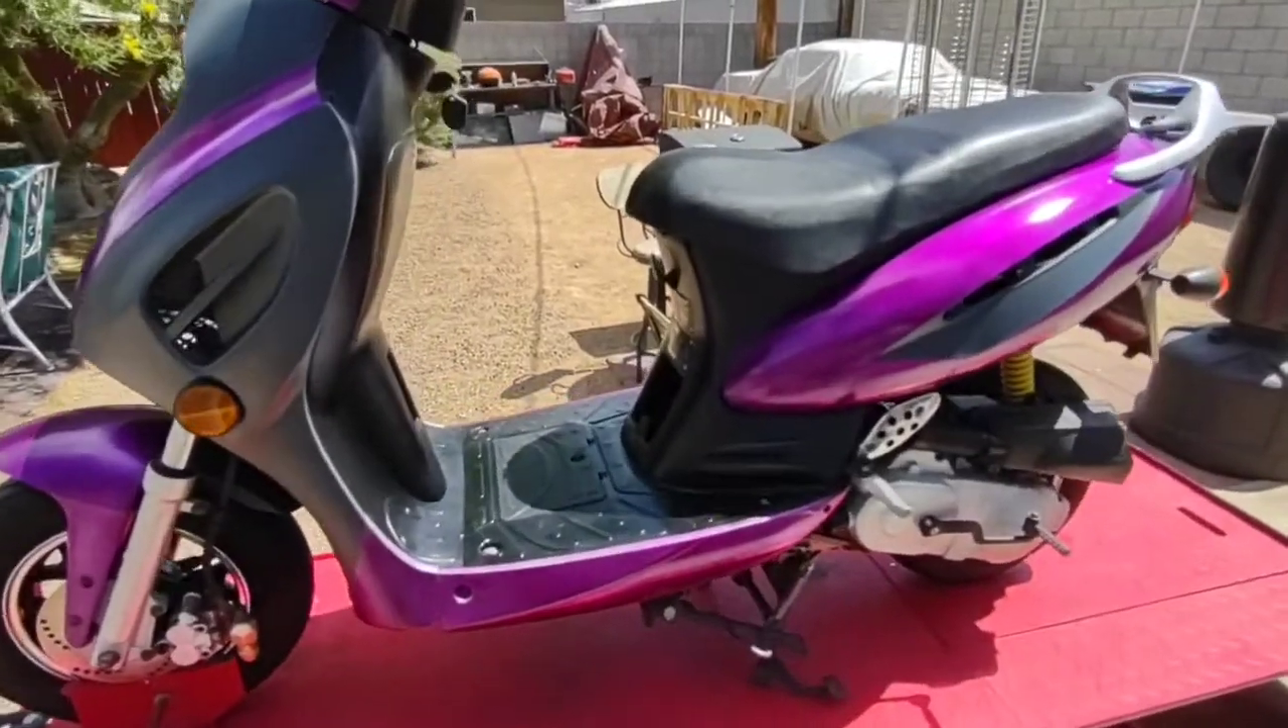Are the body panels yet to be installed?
No.